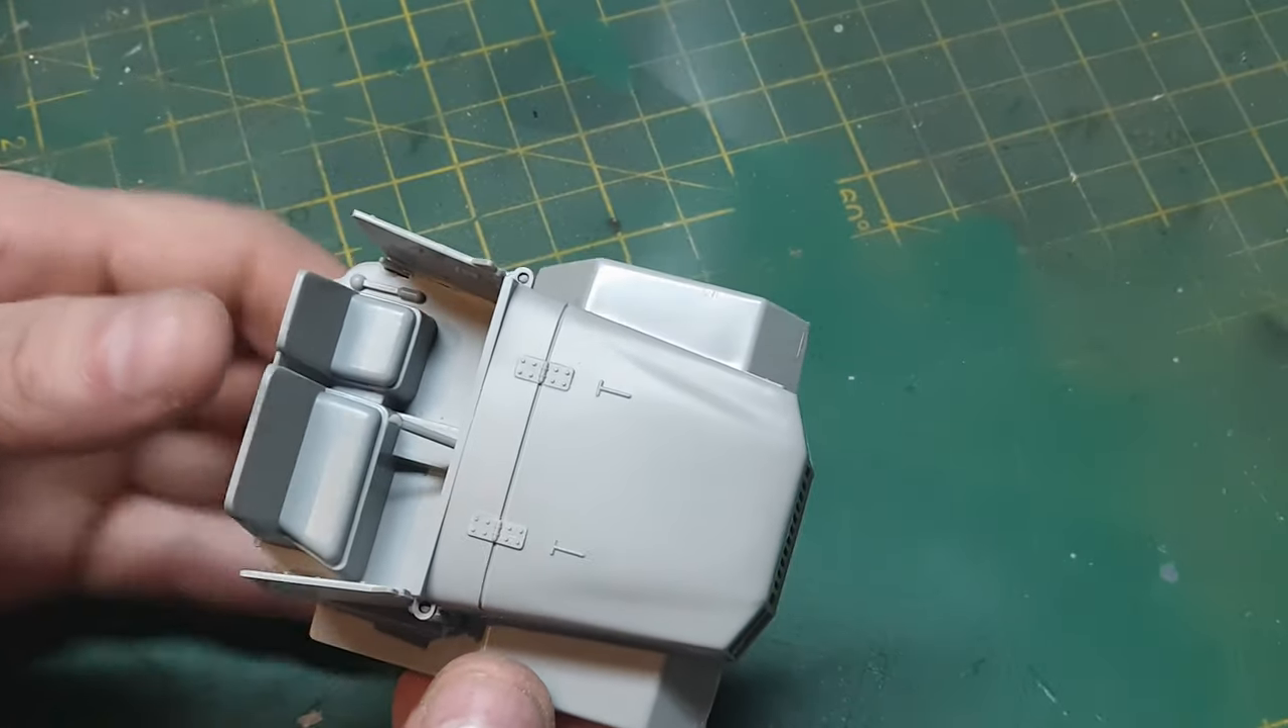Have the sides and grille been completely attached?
Yes.